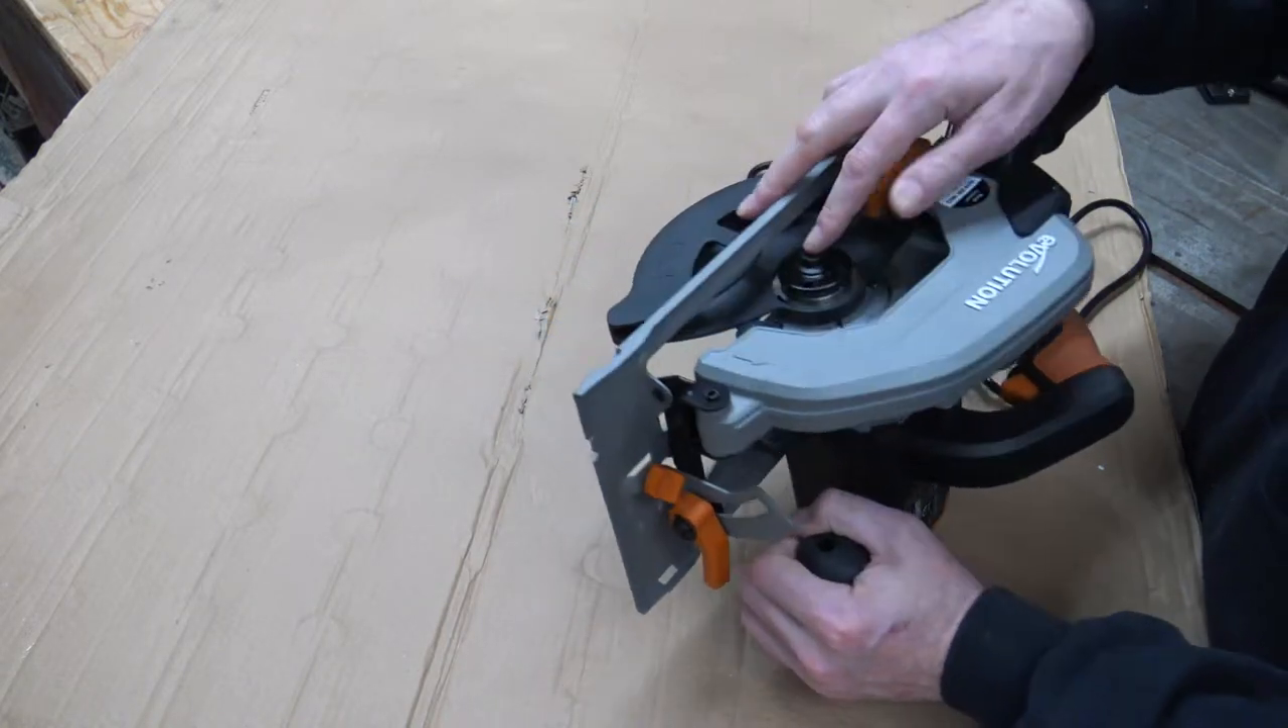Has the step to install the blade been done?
No.